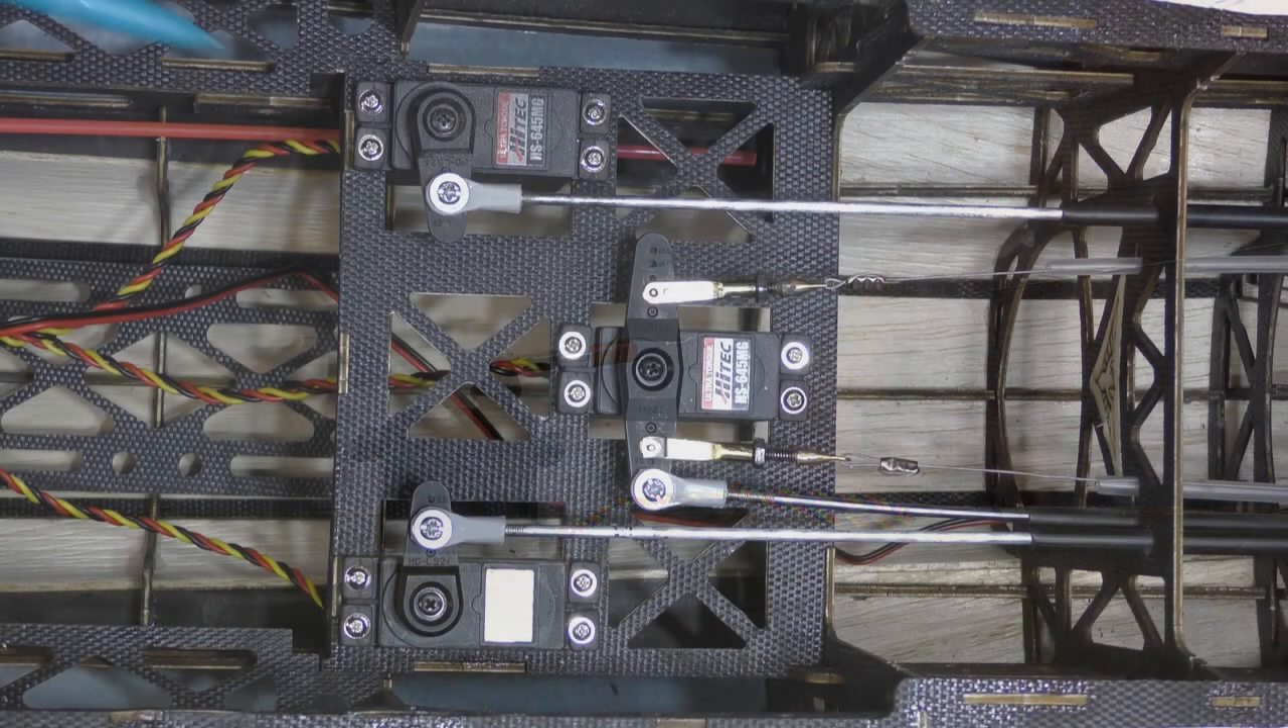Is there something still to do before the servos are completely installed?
No.